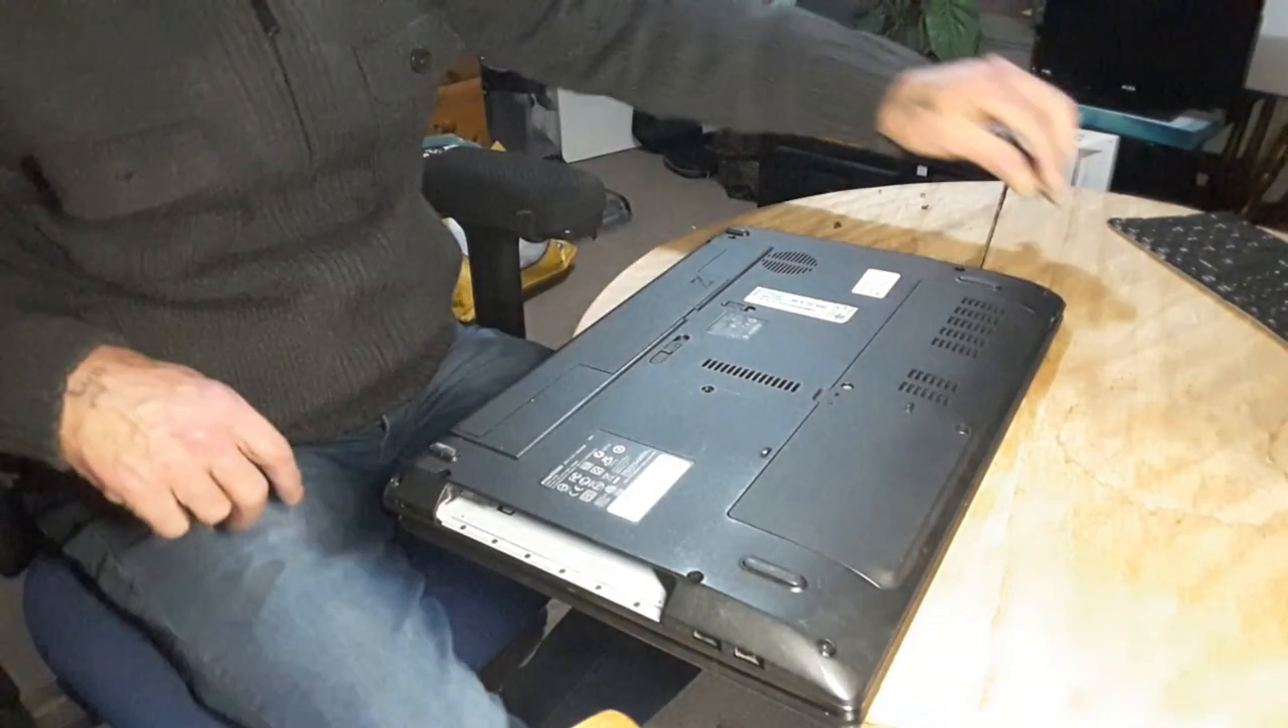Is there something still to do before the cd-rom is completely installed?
Yes.